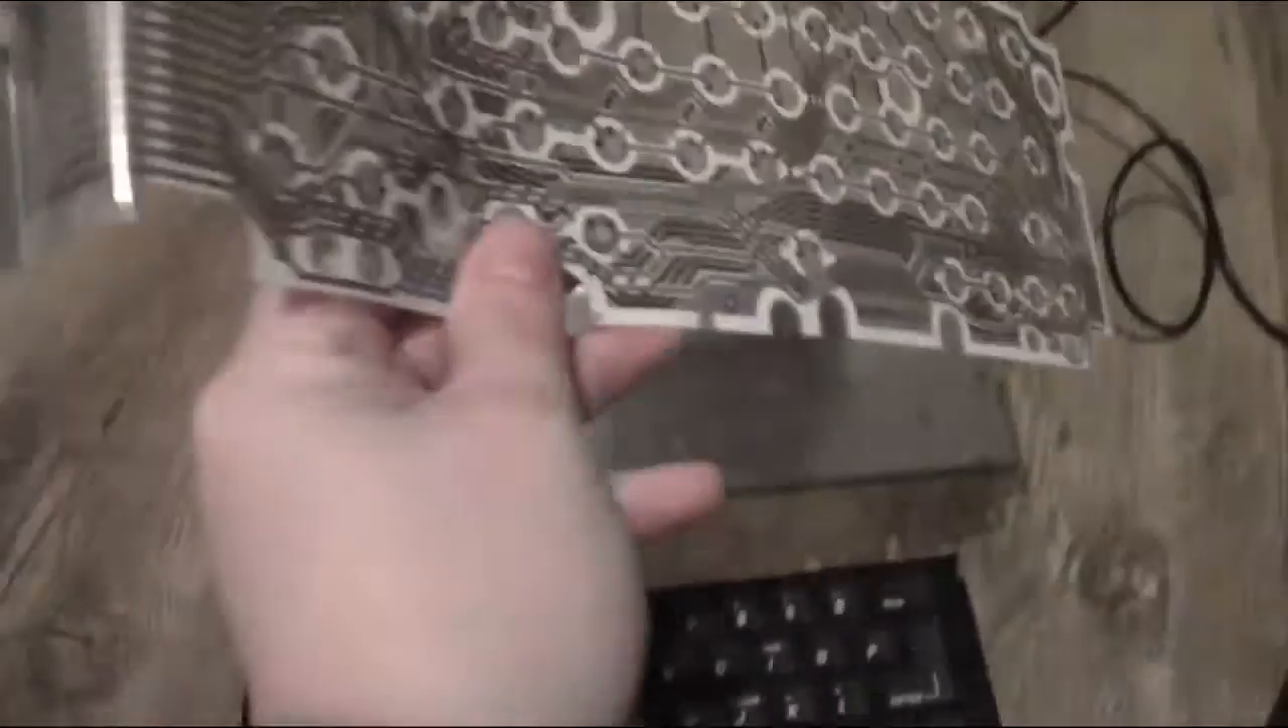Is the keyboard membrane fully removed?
Yes.